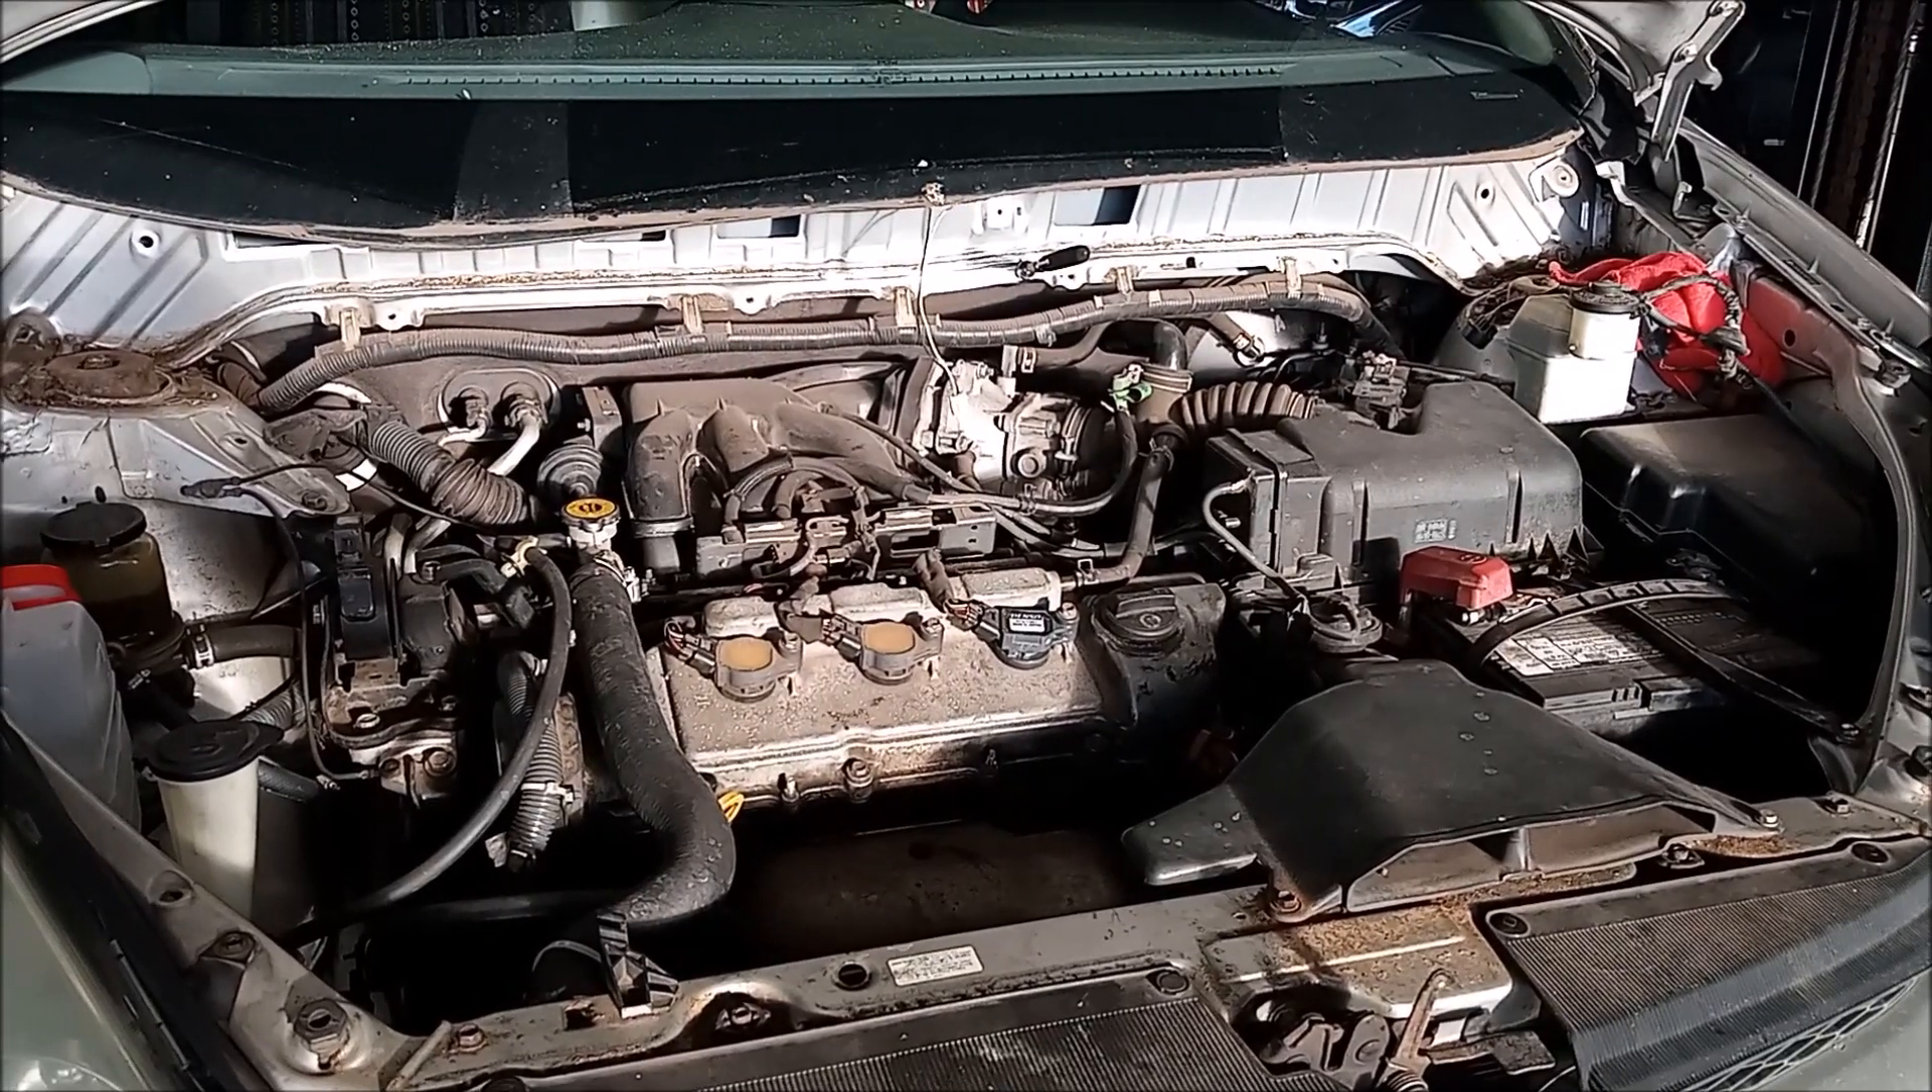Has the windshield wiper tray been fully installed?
No.